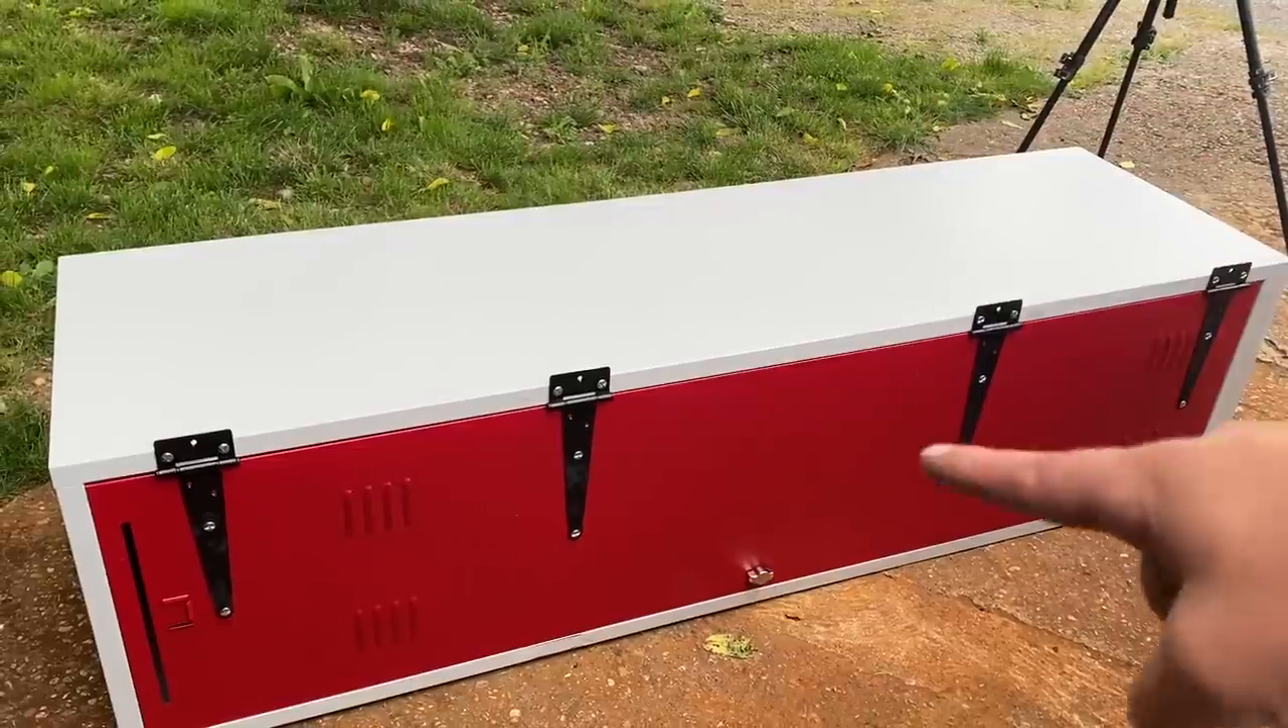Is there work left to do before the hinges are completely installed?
No.